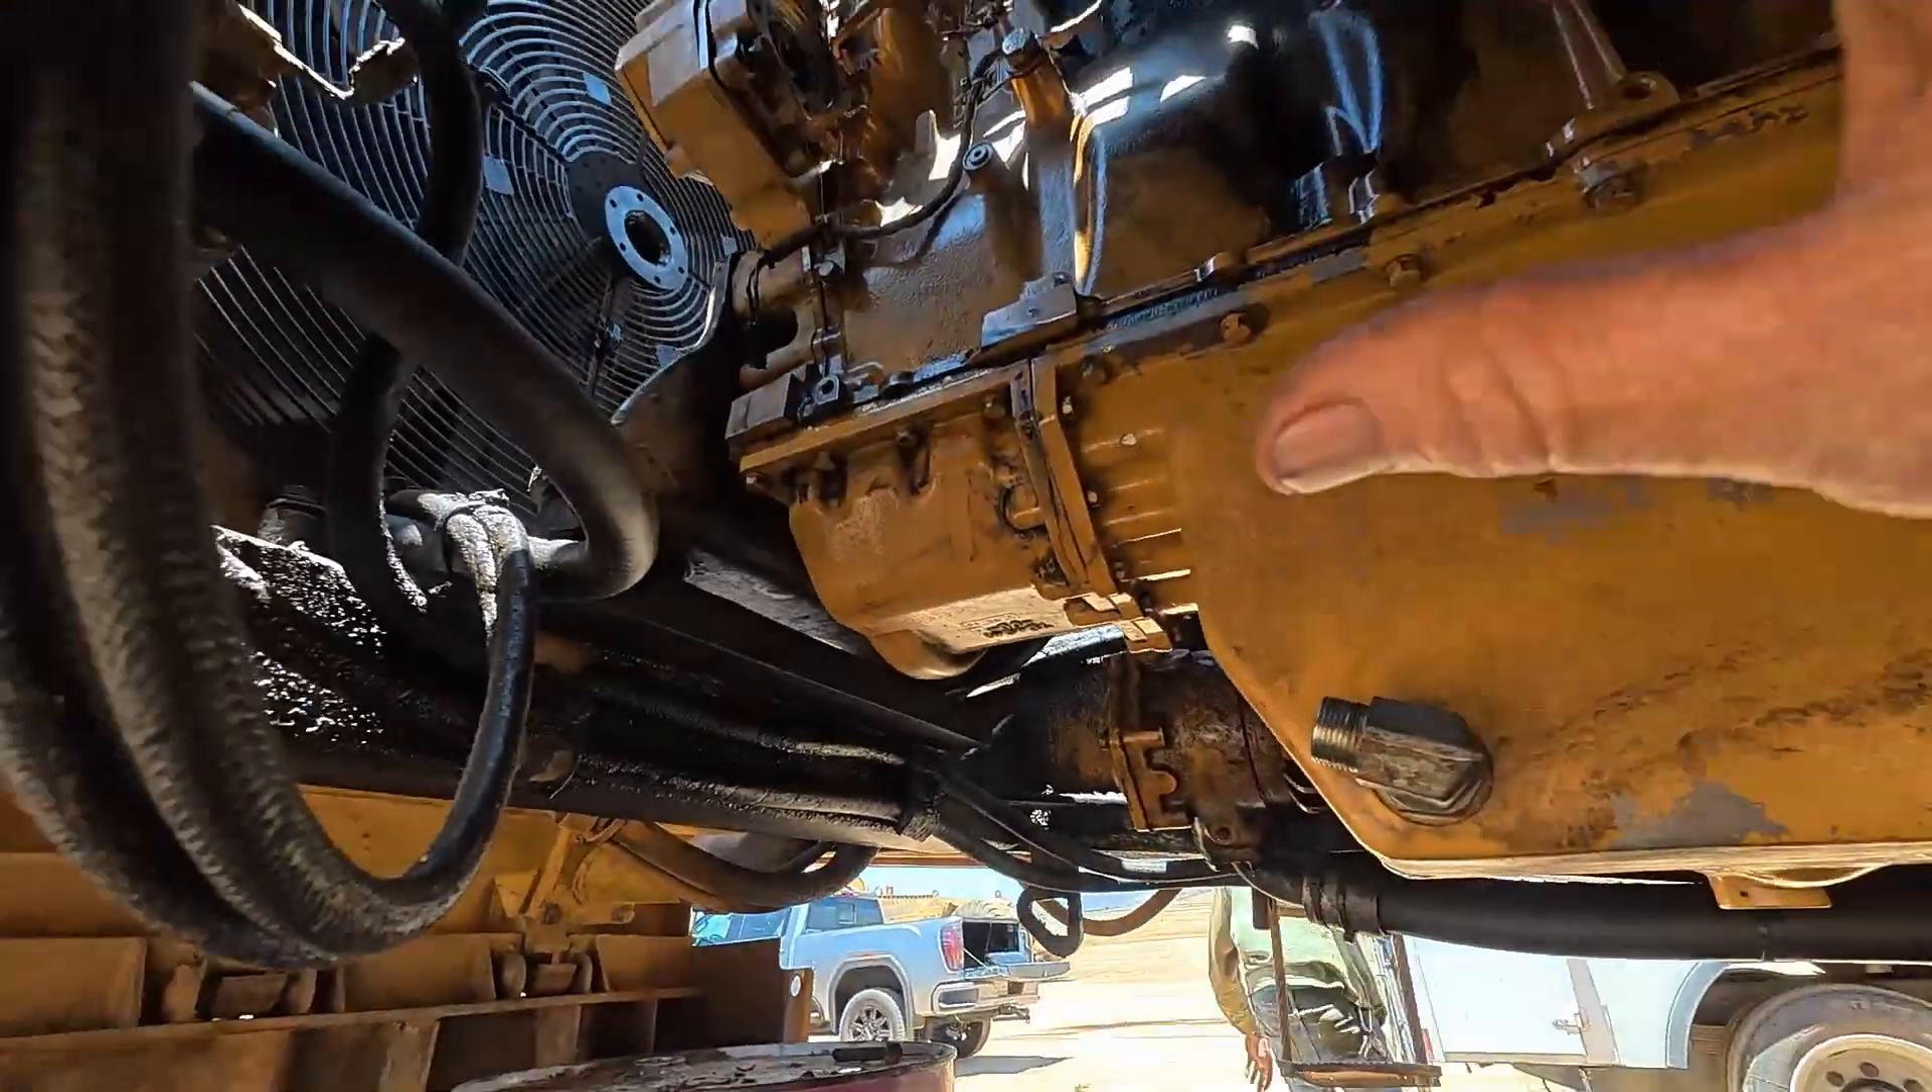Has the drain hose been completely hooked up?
No.